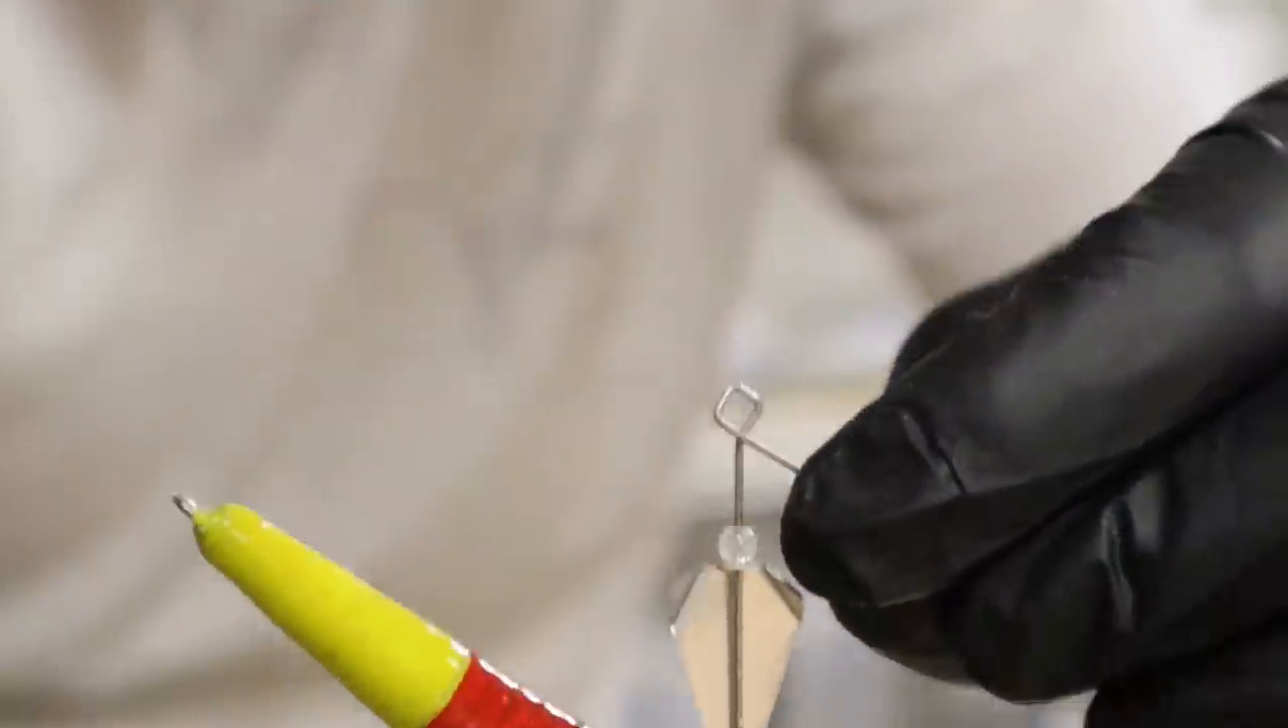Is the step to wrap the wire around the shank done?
No.